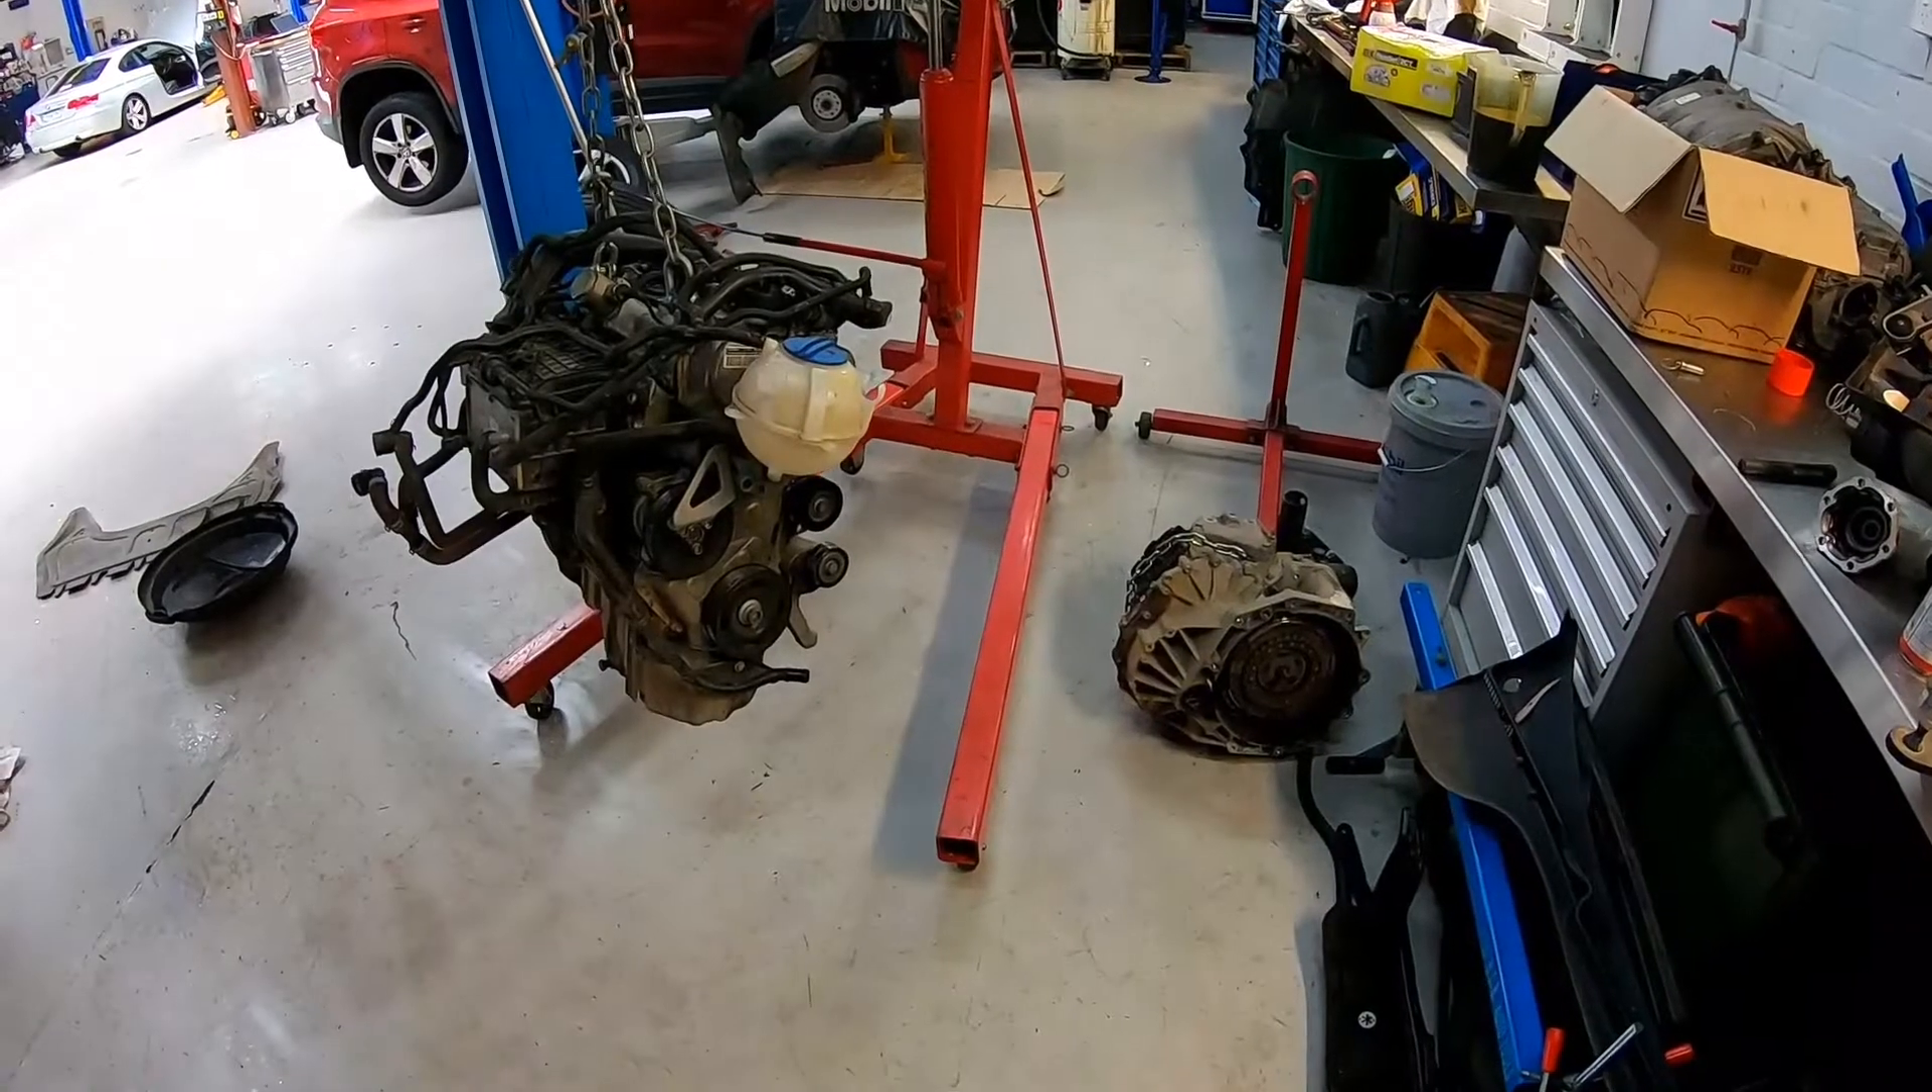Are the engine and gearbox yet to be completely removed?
No.